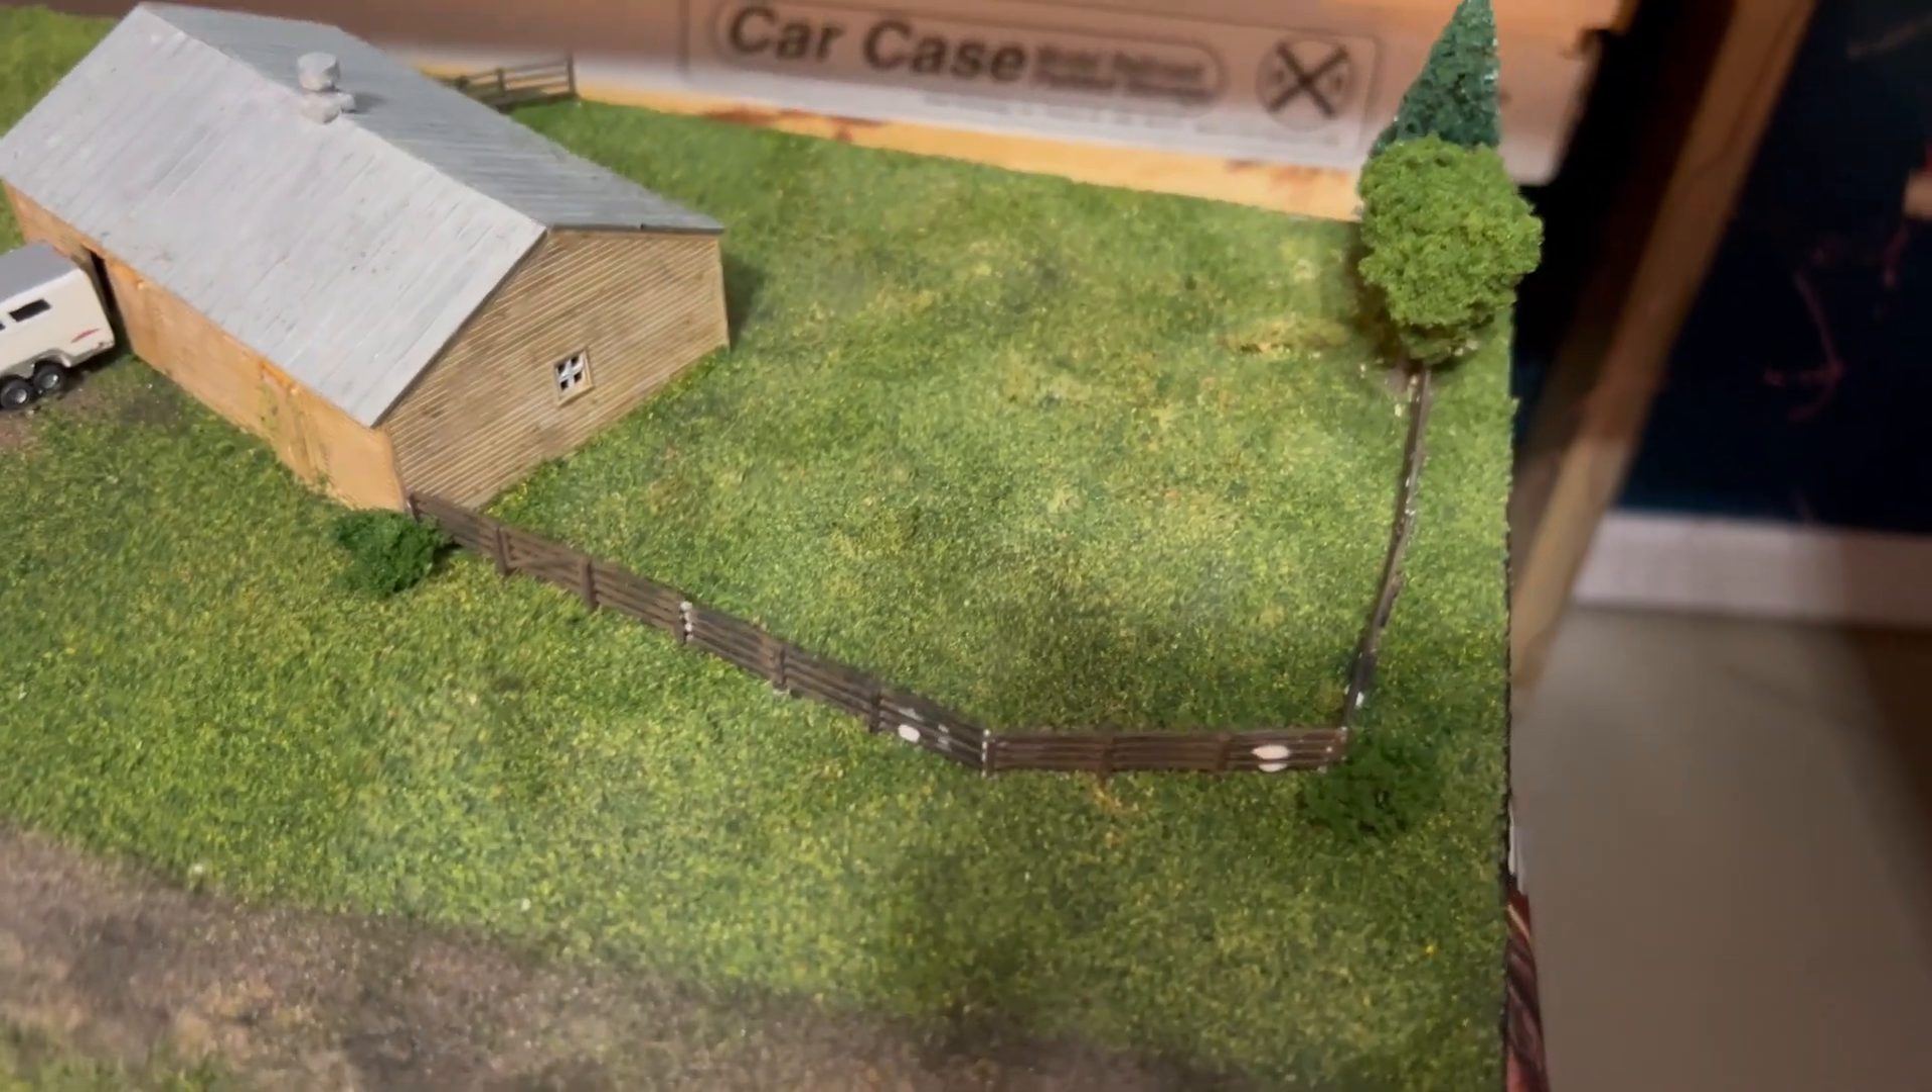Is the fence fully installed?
Yes.